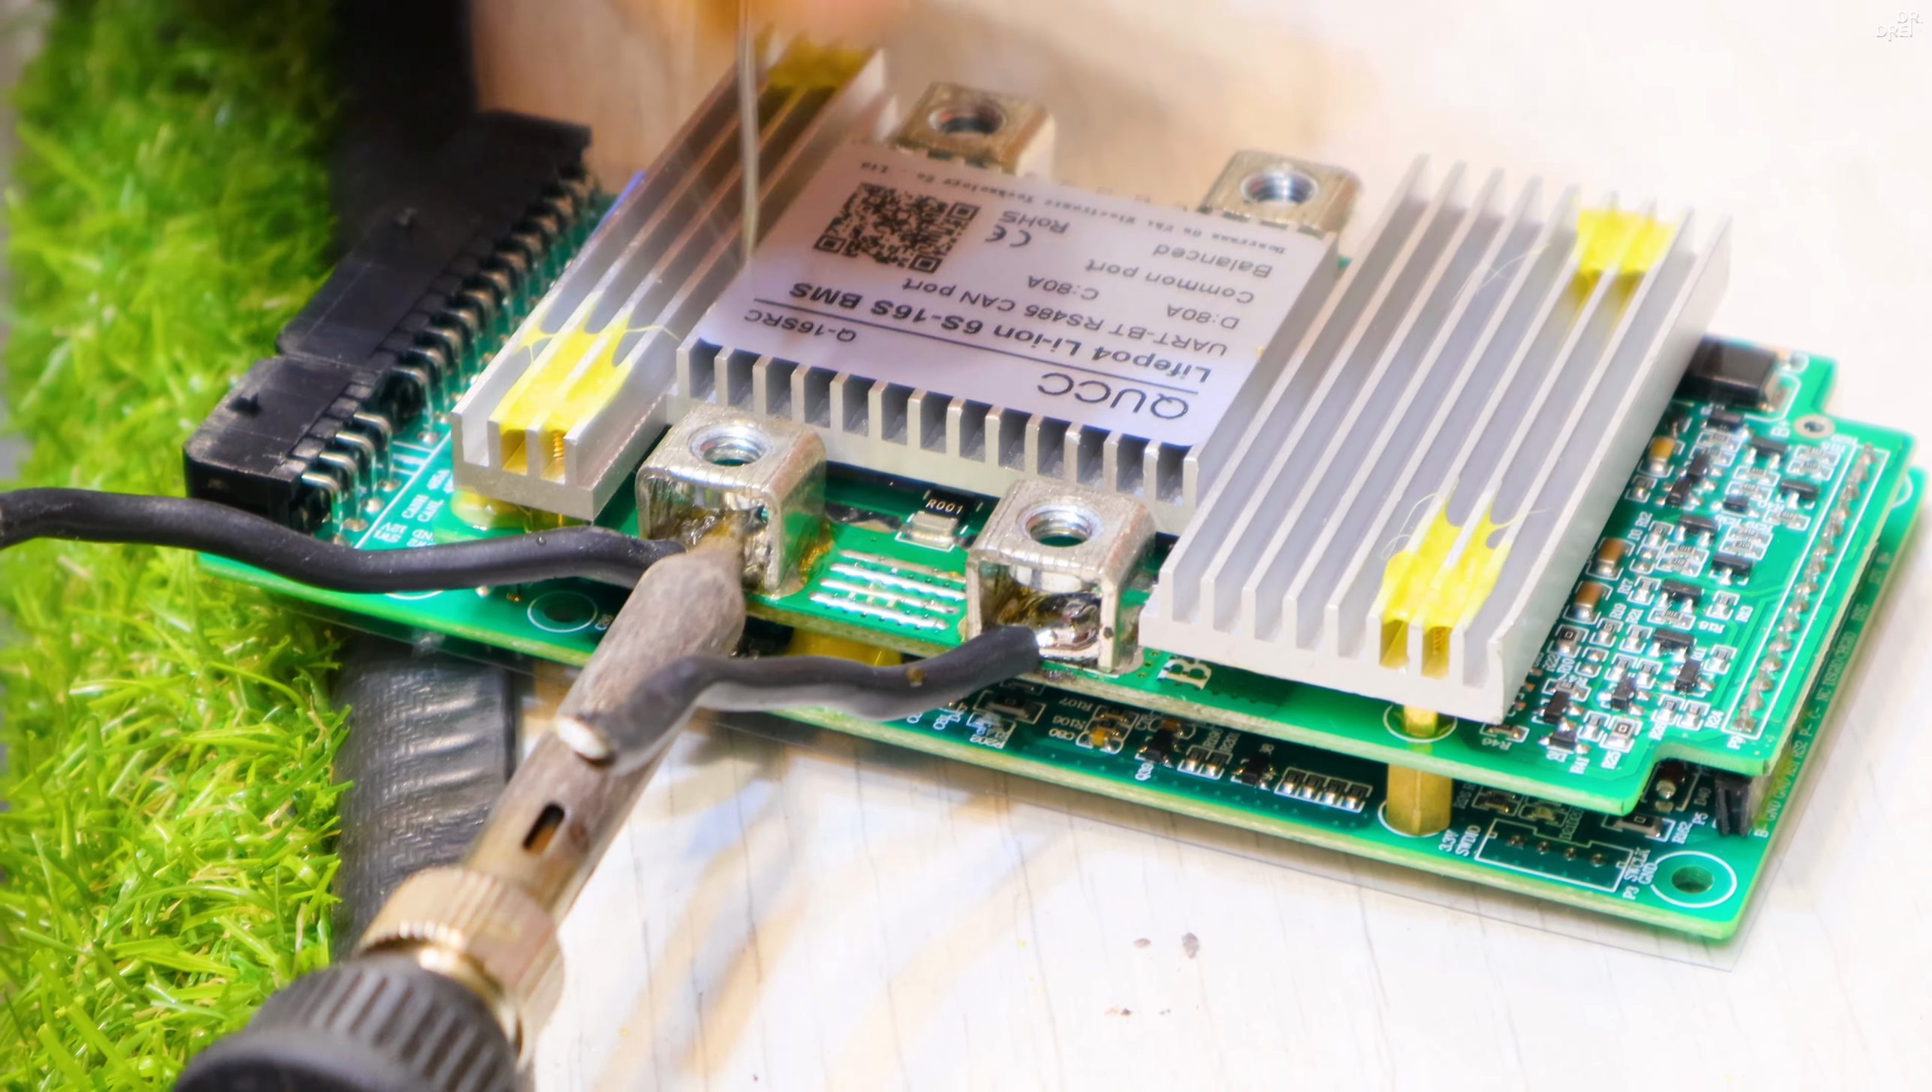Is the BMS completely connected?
No.